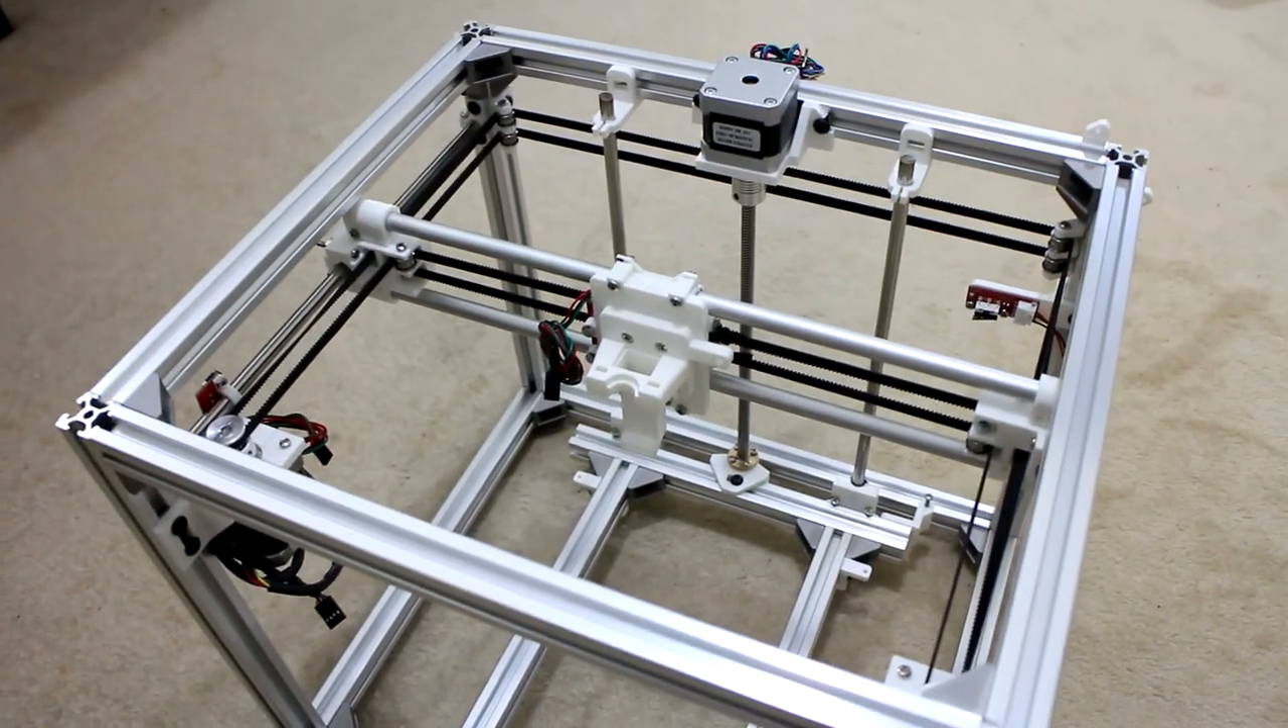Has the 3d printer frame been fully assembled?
Yes.